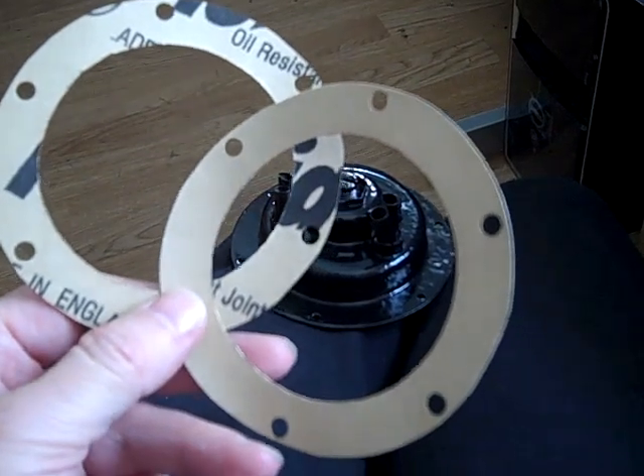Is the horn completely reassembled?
No.